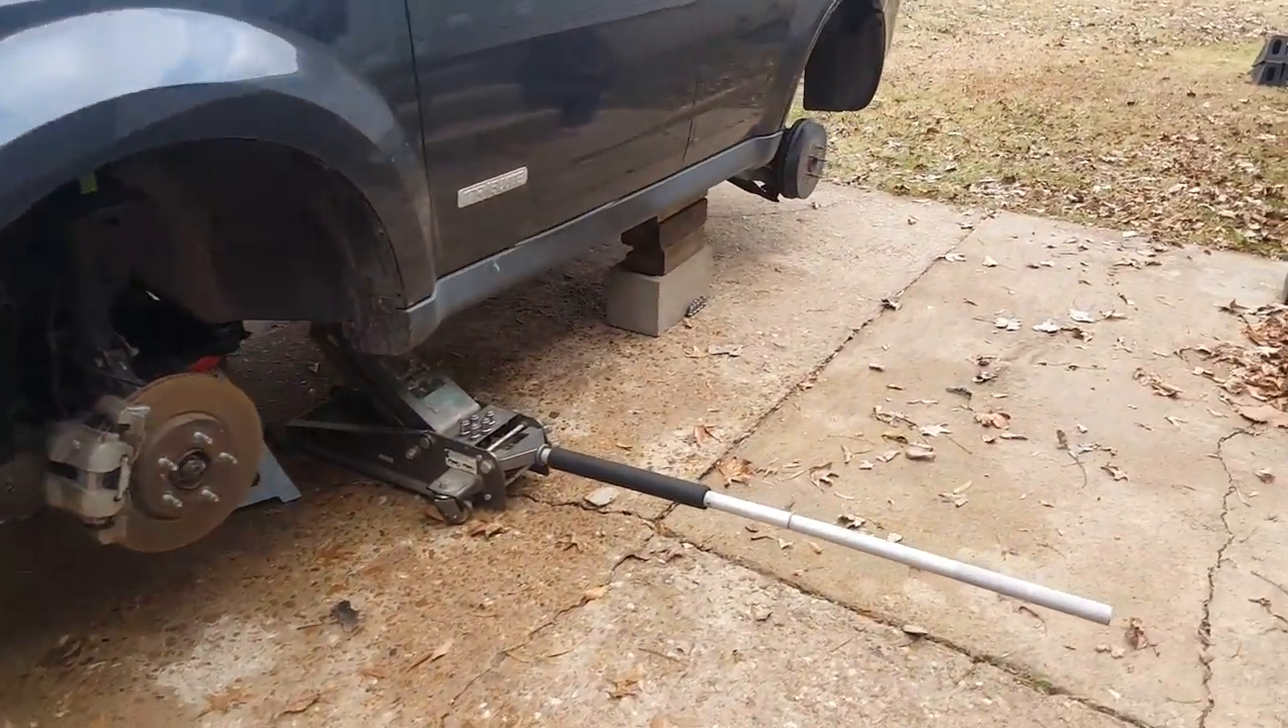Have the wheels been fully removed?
Yes.